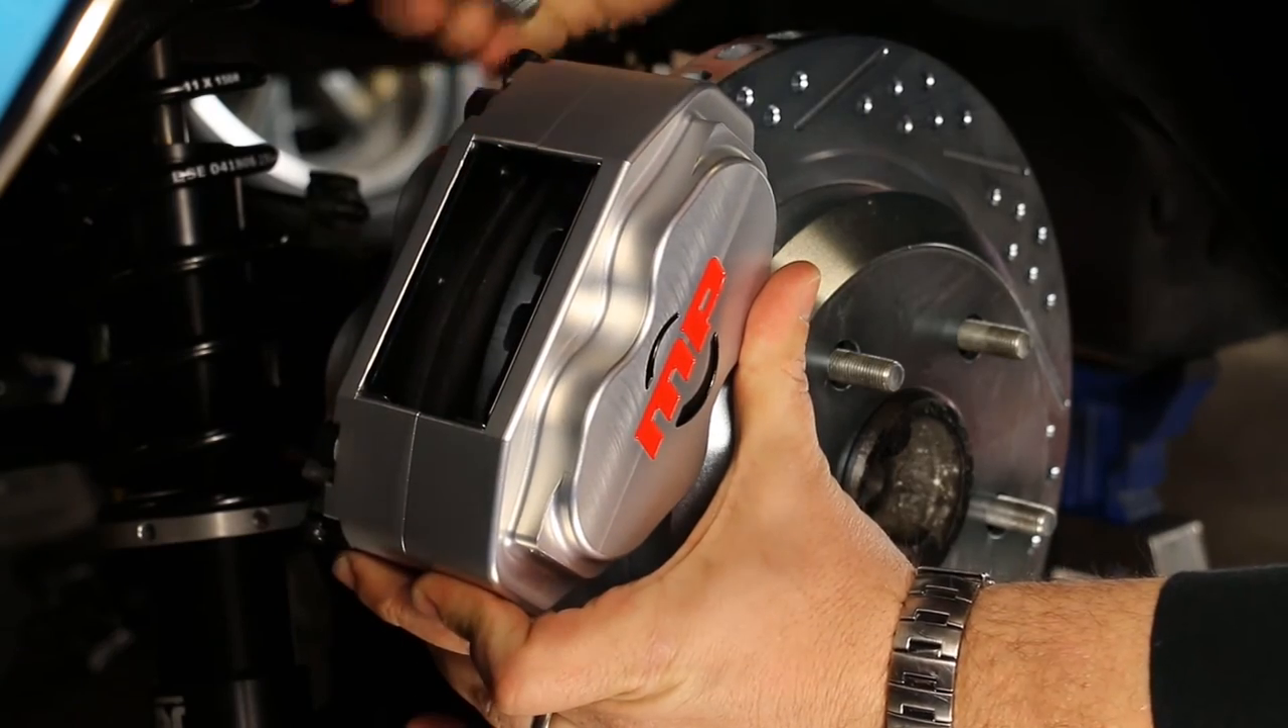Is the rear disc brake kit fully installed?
No.